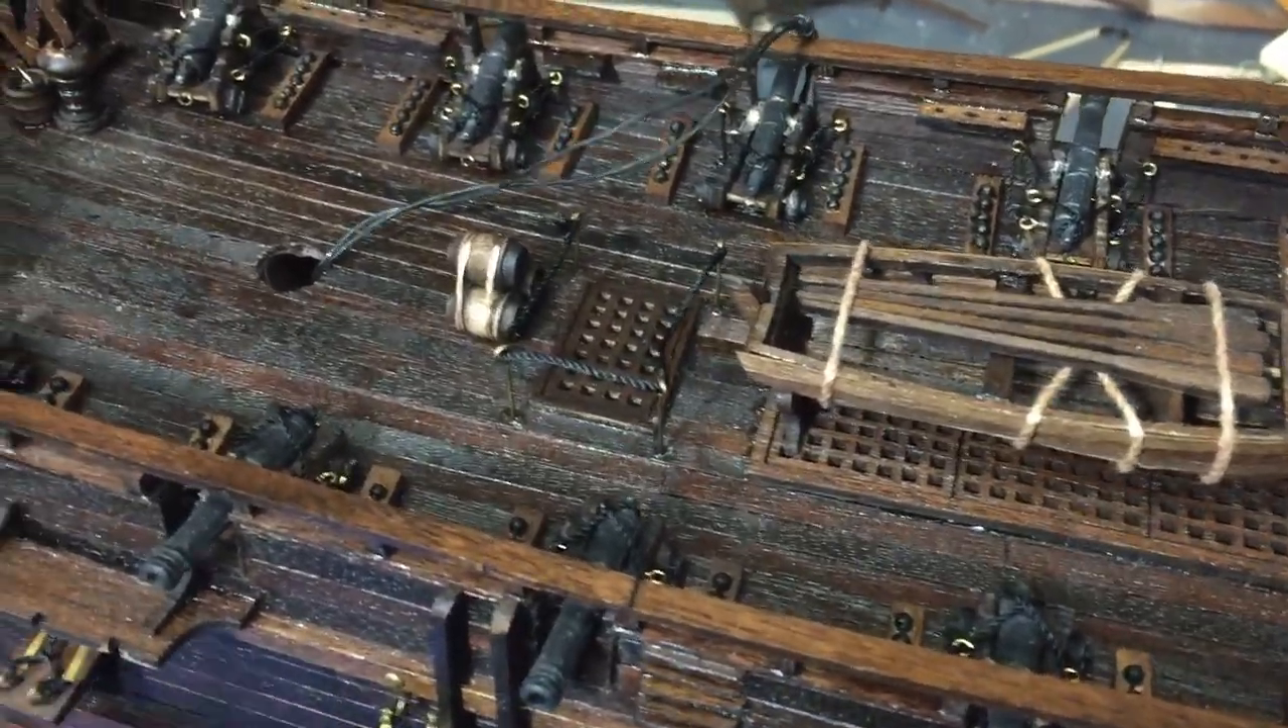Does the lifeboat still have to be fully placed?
No.